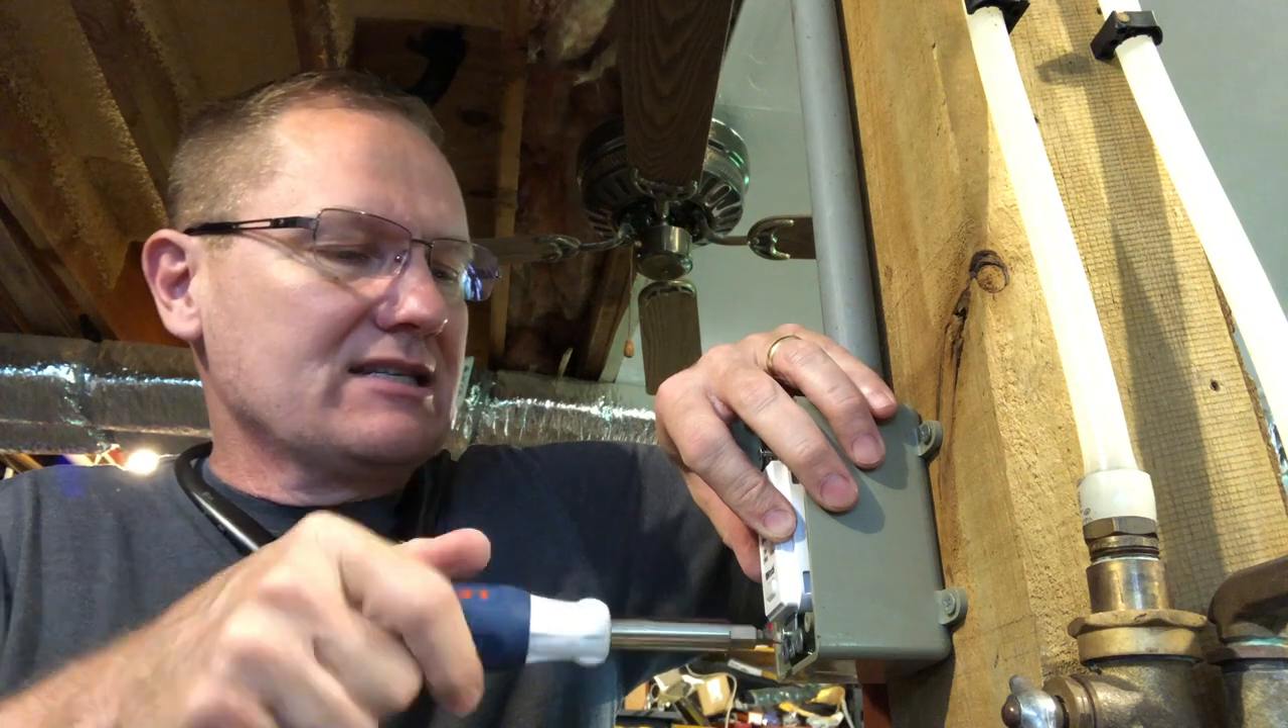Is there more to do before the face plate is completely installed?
Yes.